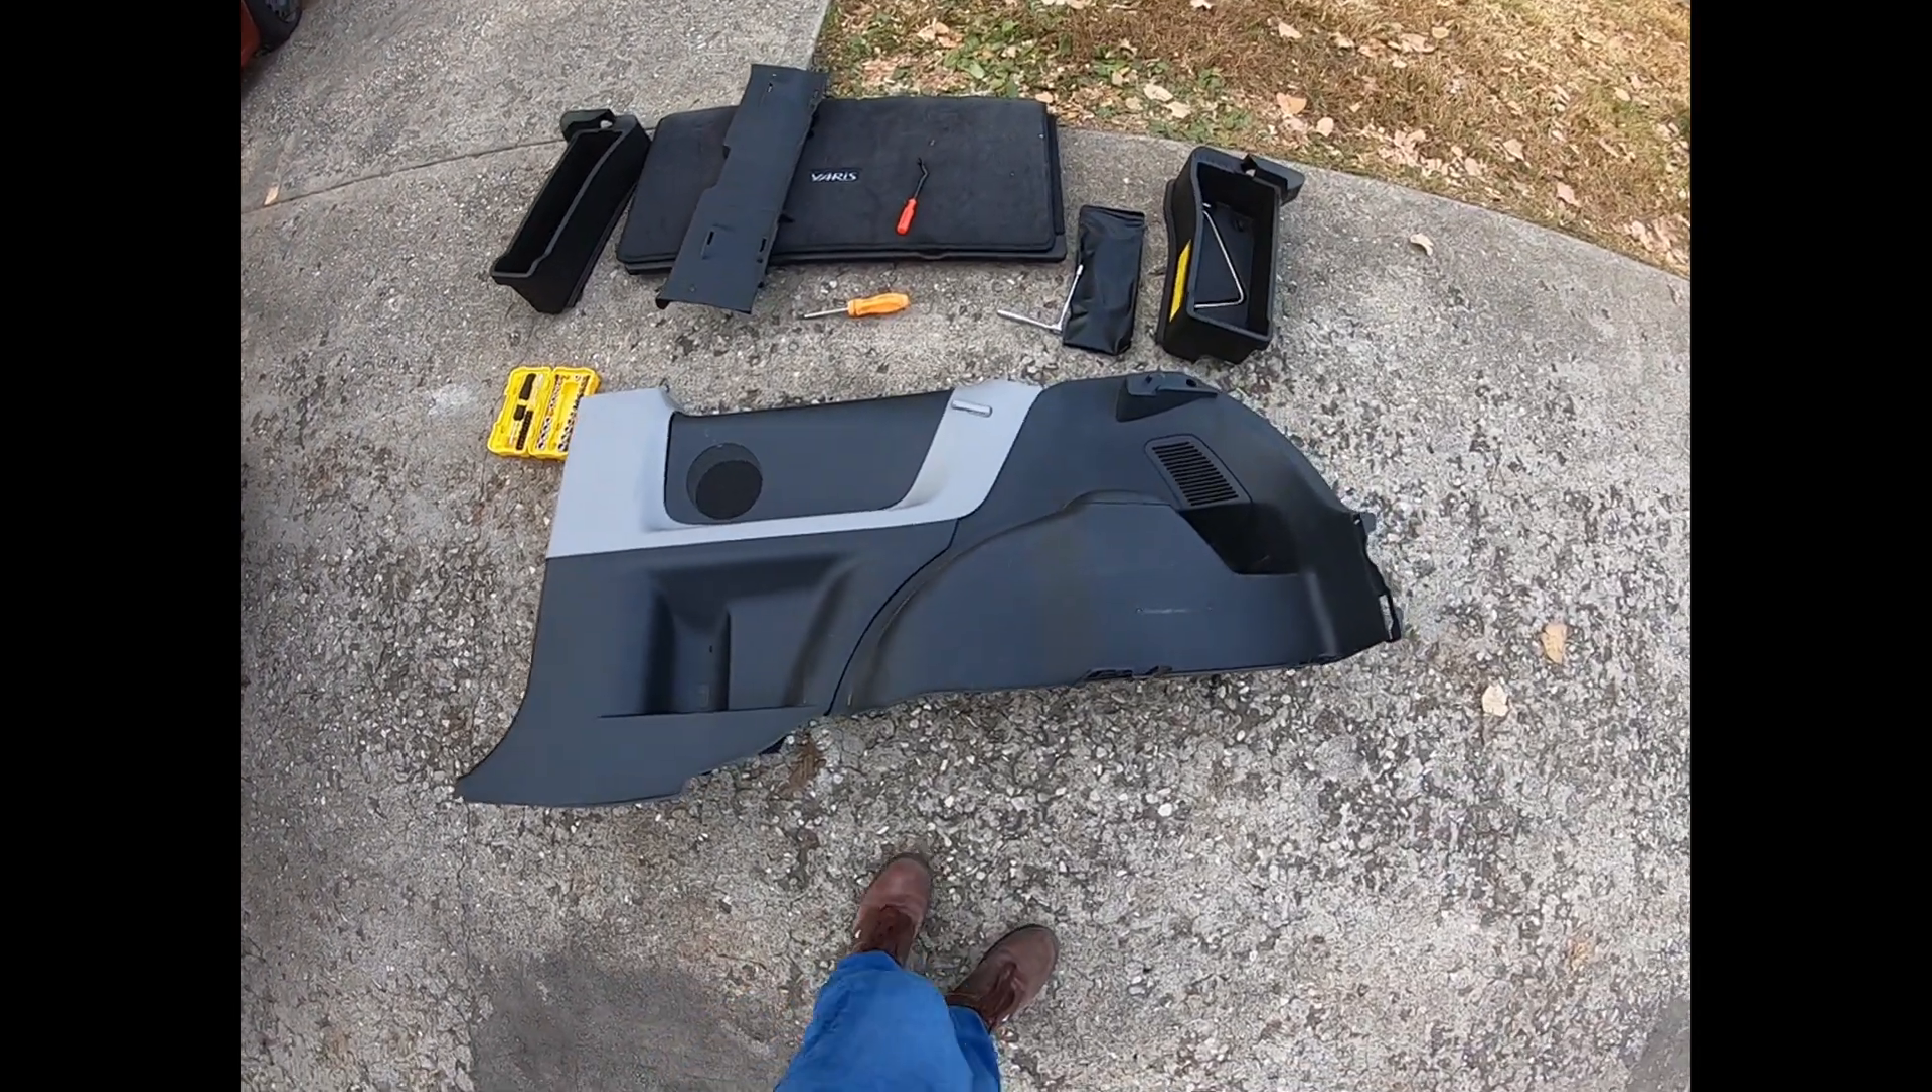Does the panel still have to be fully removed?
No.